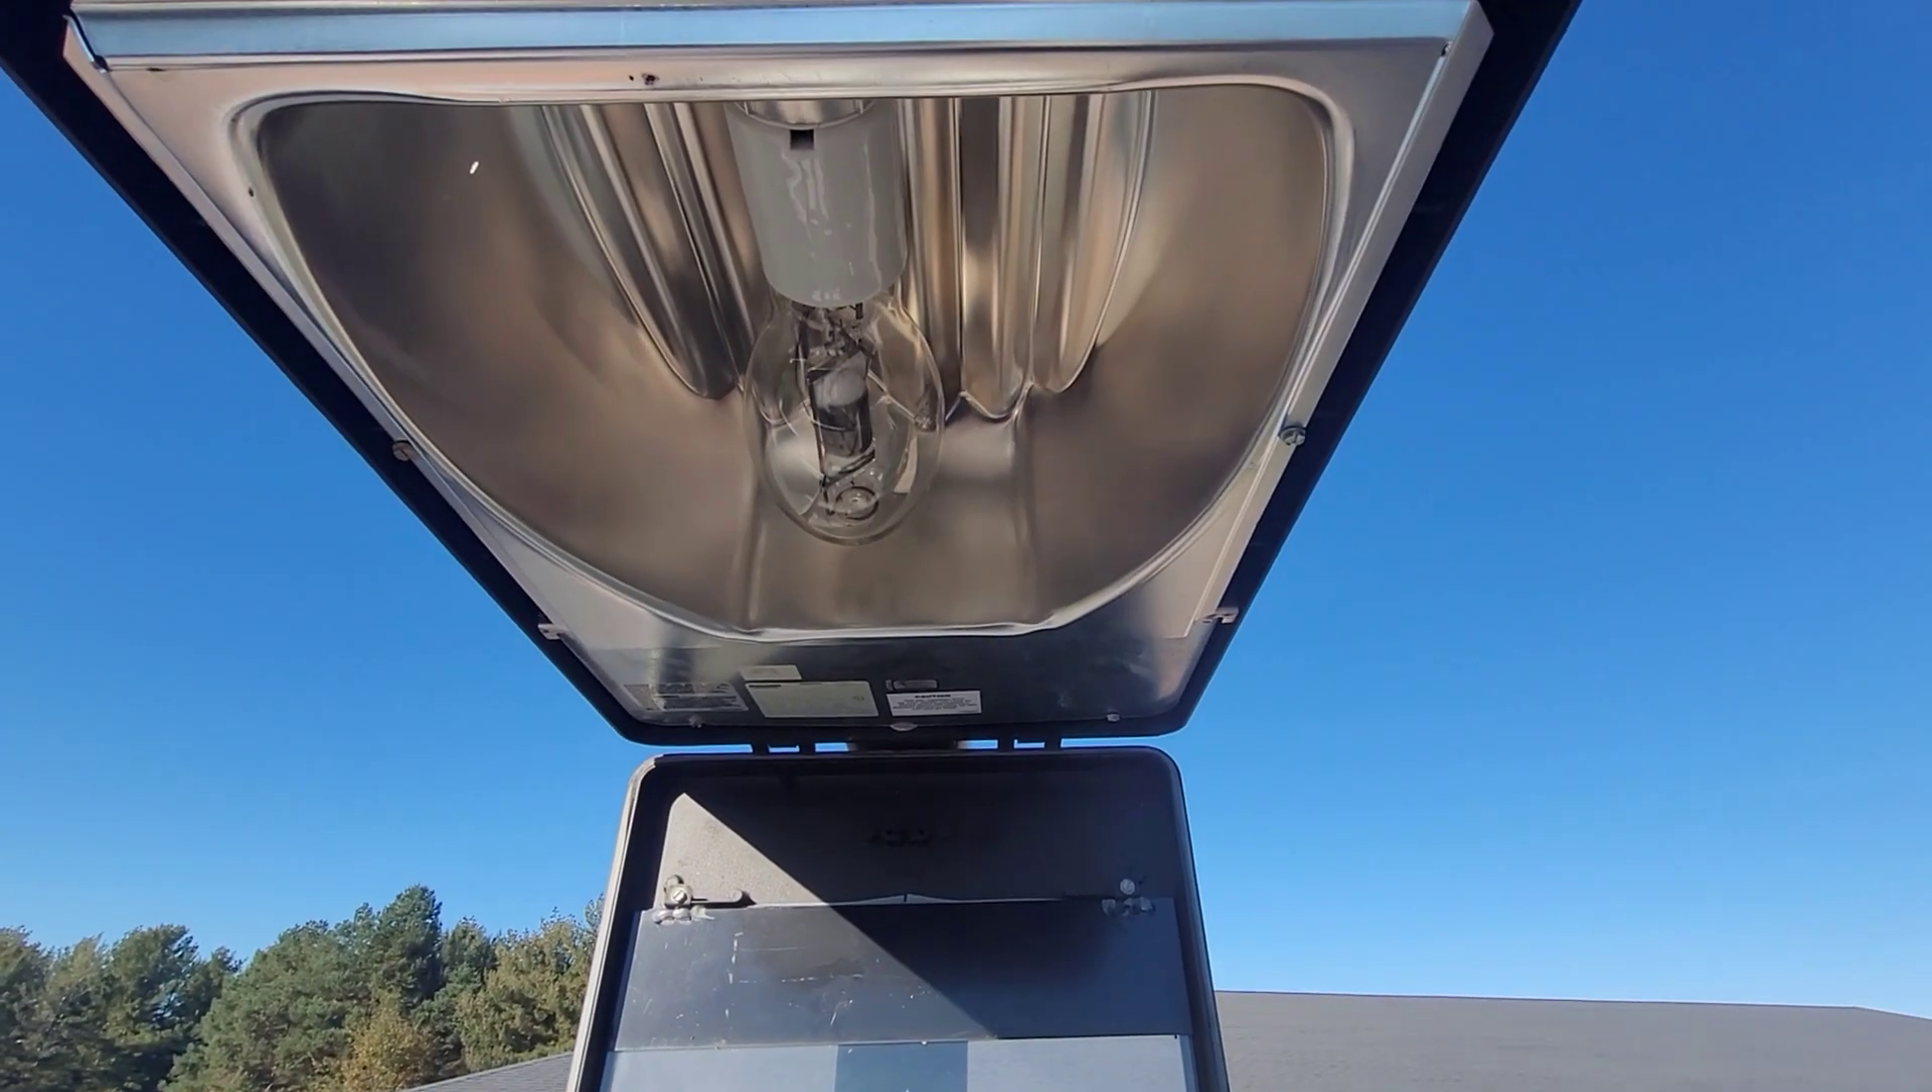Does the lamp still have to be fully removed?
Yes.